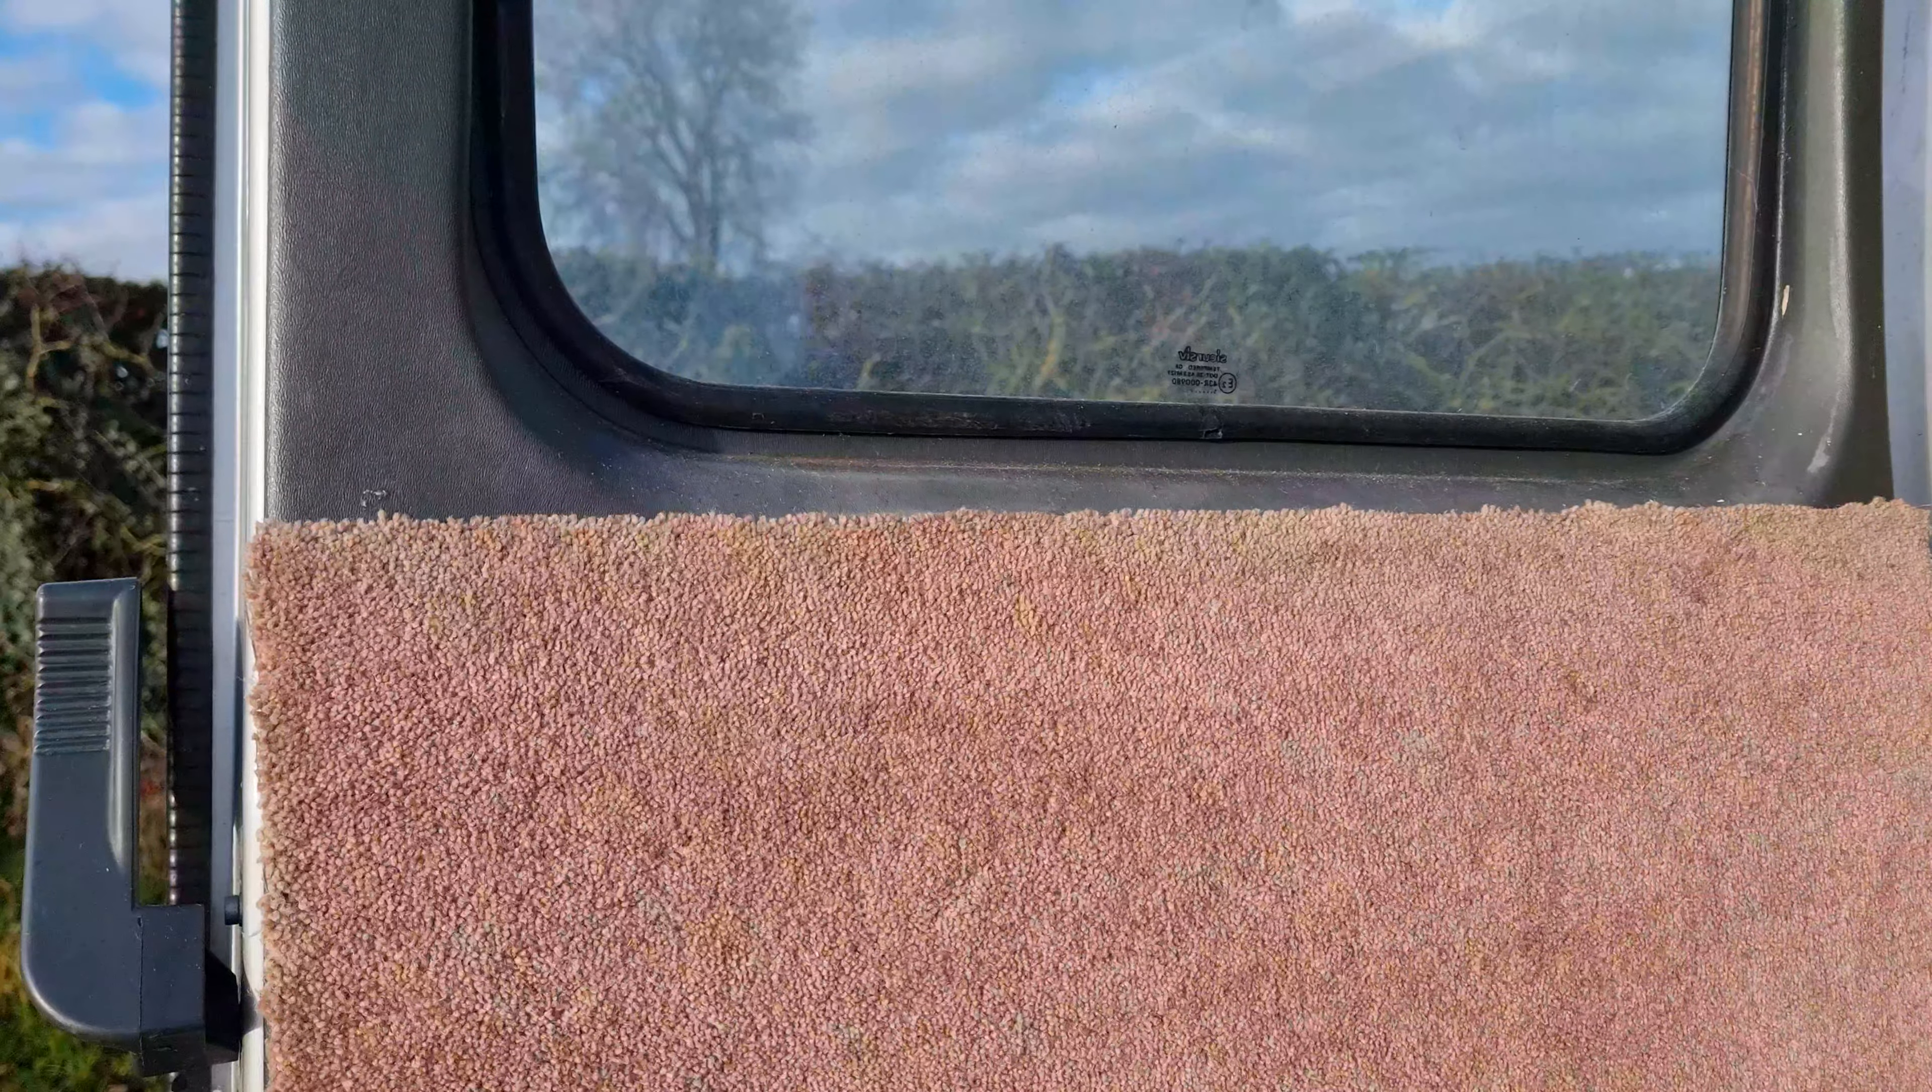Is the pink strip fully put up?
Yes.